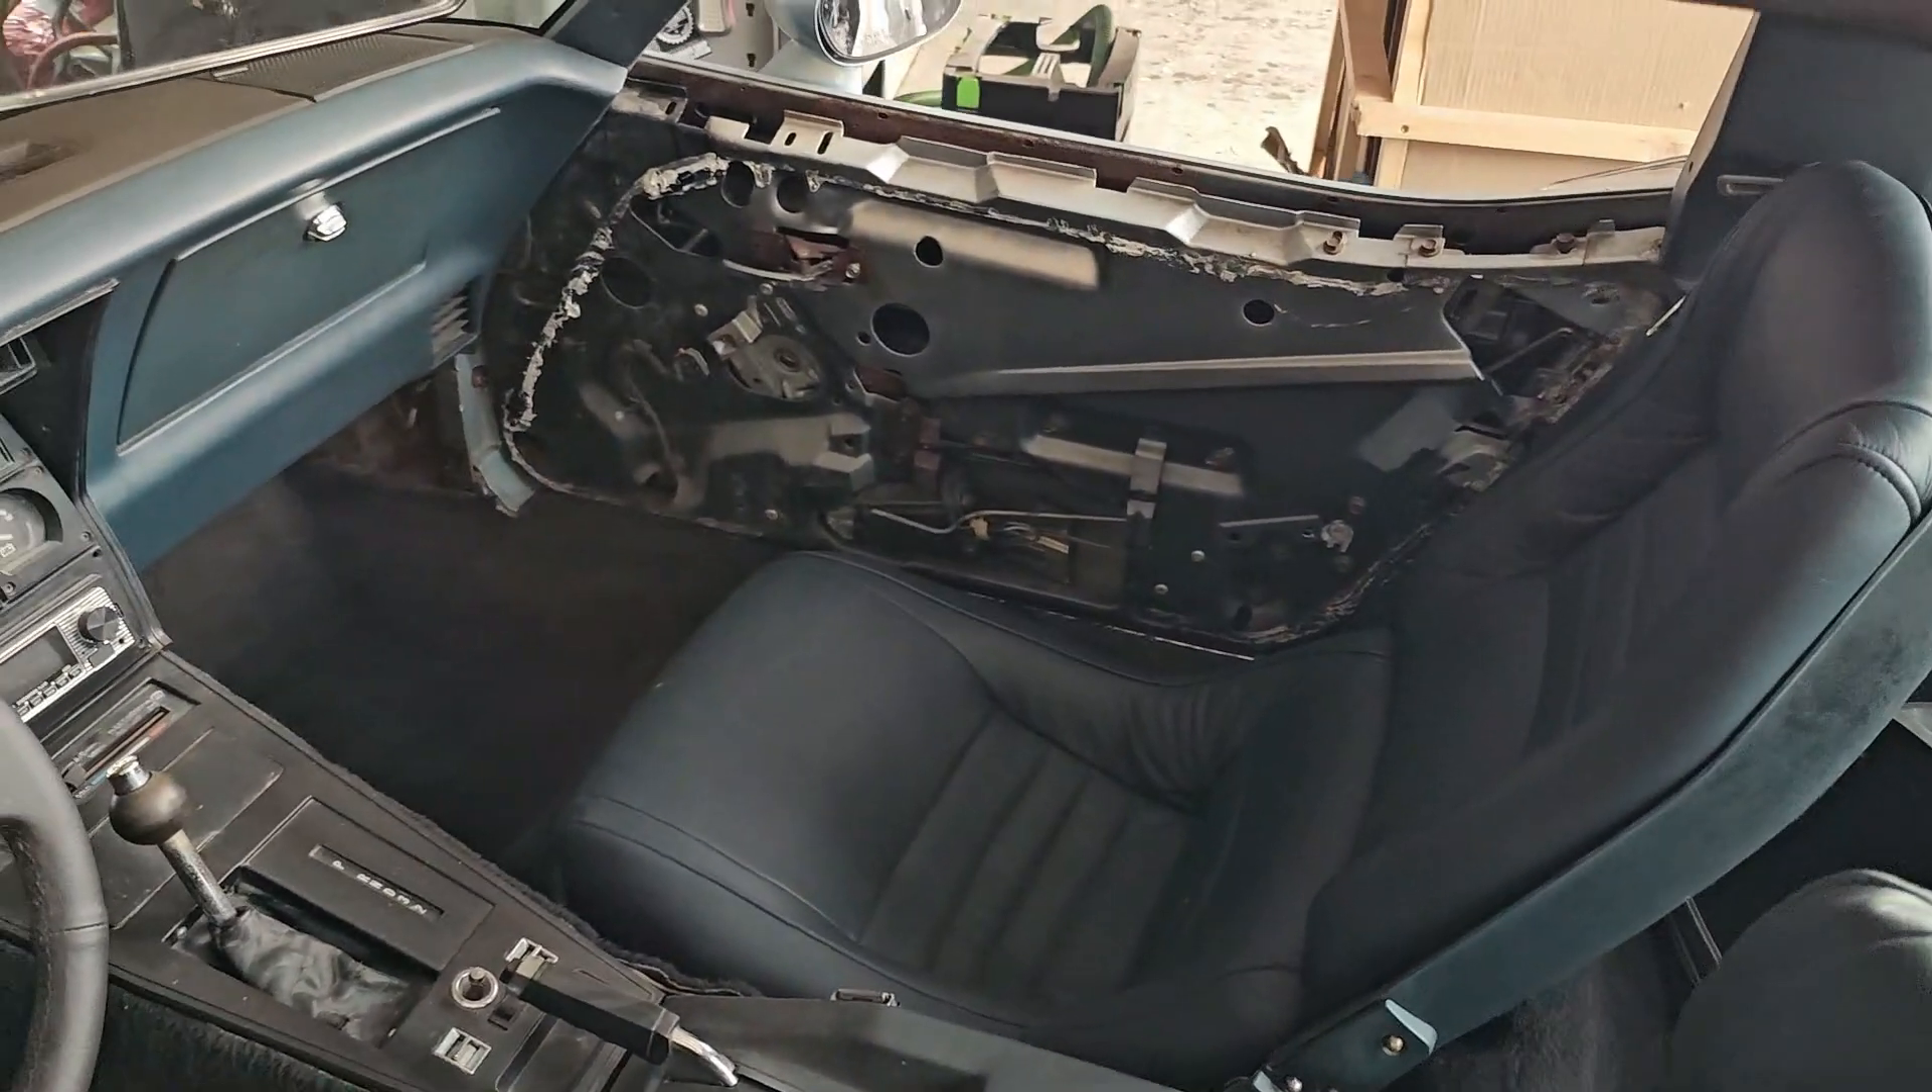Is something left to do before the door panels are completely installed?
Yes.